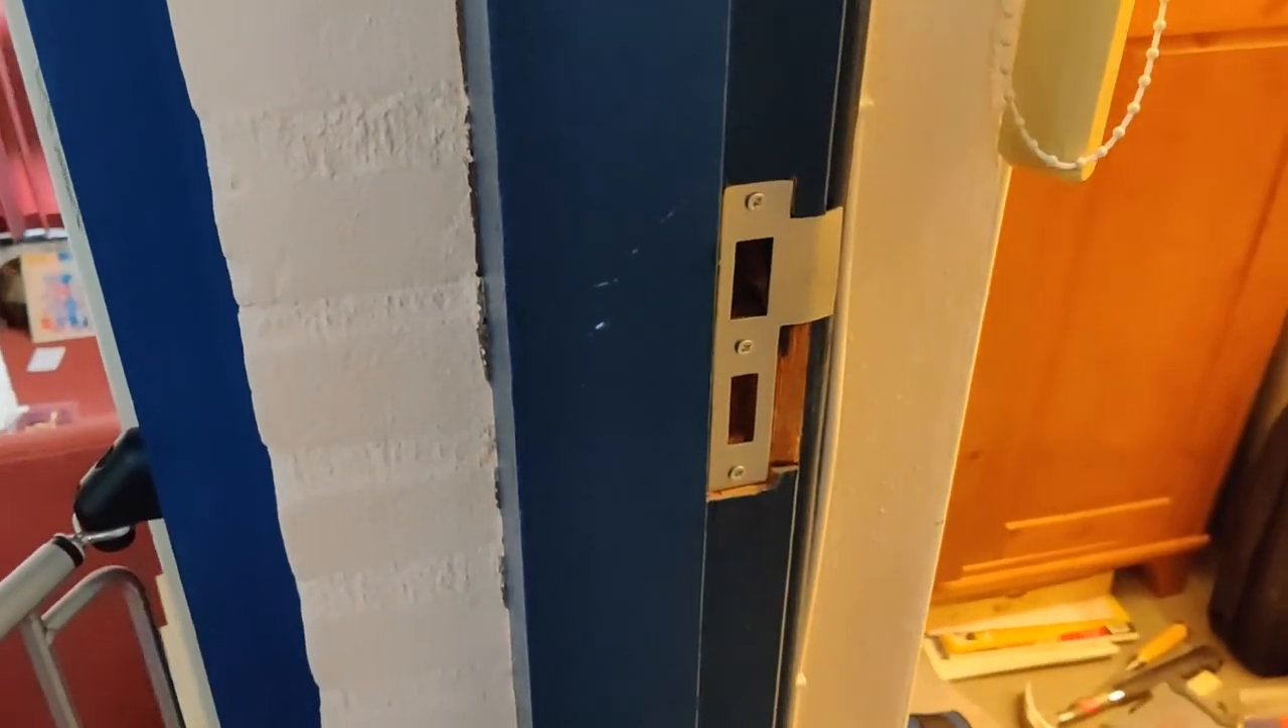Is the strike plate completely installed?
Yes.